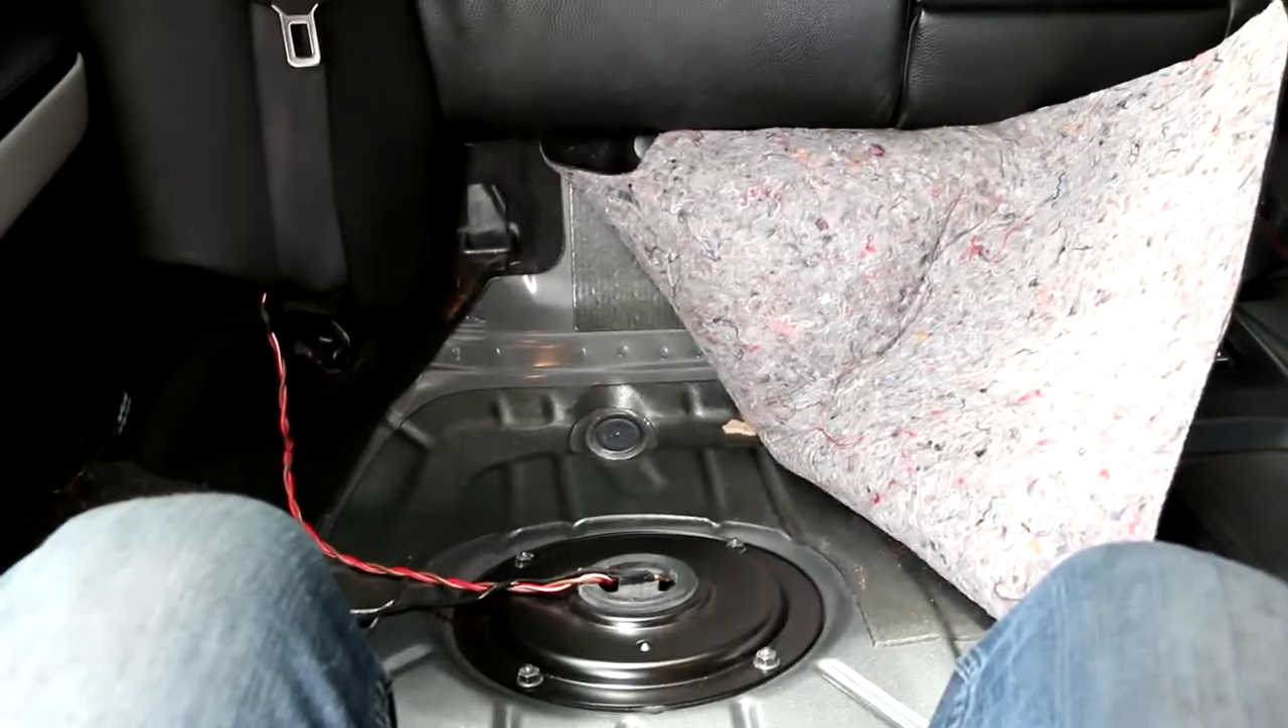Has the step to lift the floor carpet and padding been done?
Yes.